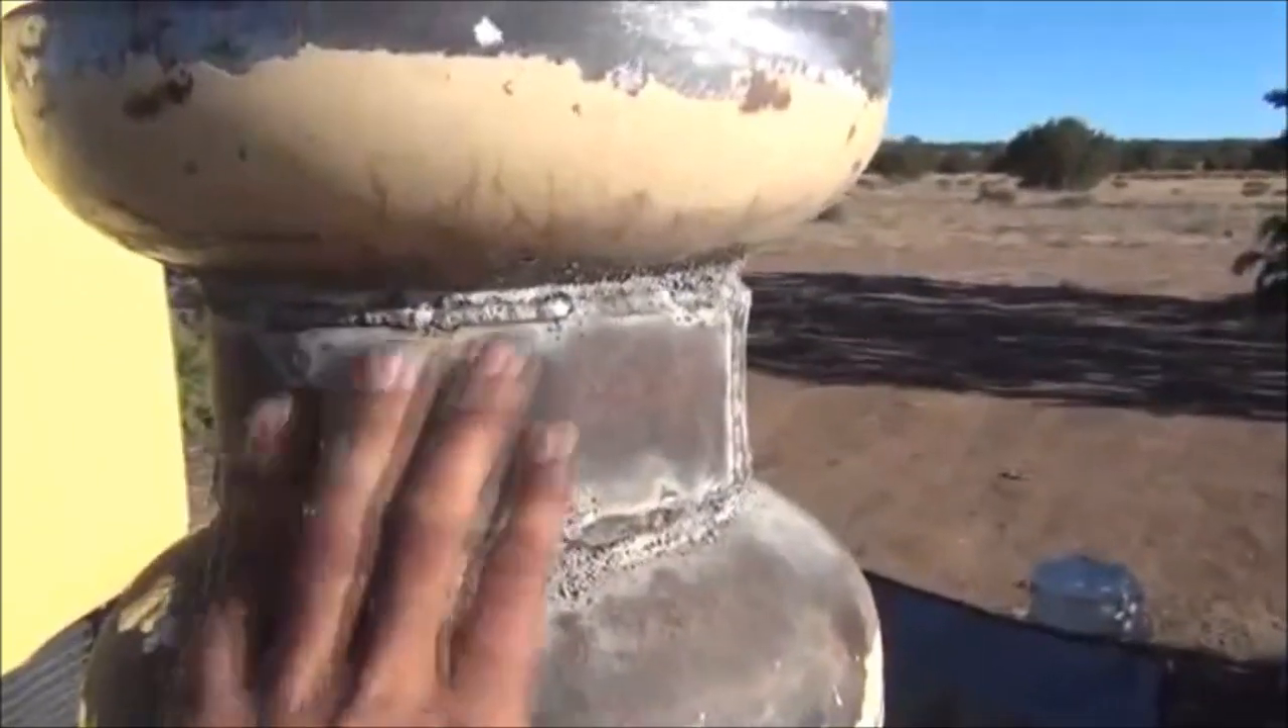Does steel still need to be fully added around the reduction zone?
No.